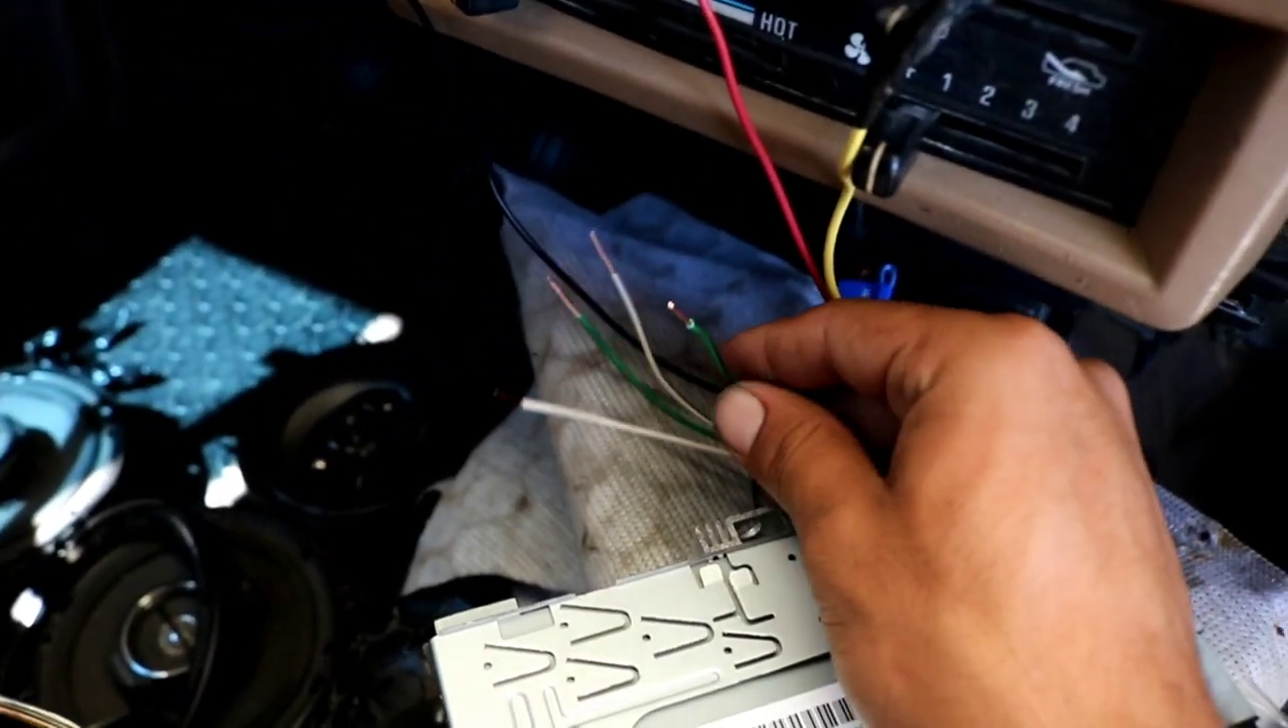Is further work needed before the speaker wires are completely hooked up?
Yes.